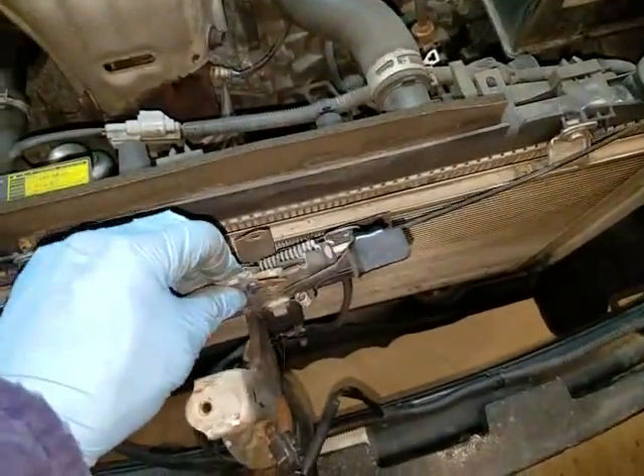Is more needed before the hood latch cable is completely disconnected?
Yes.